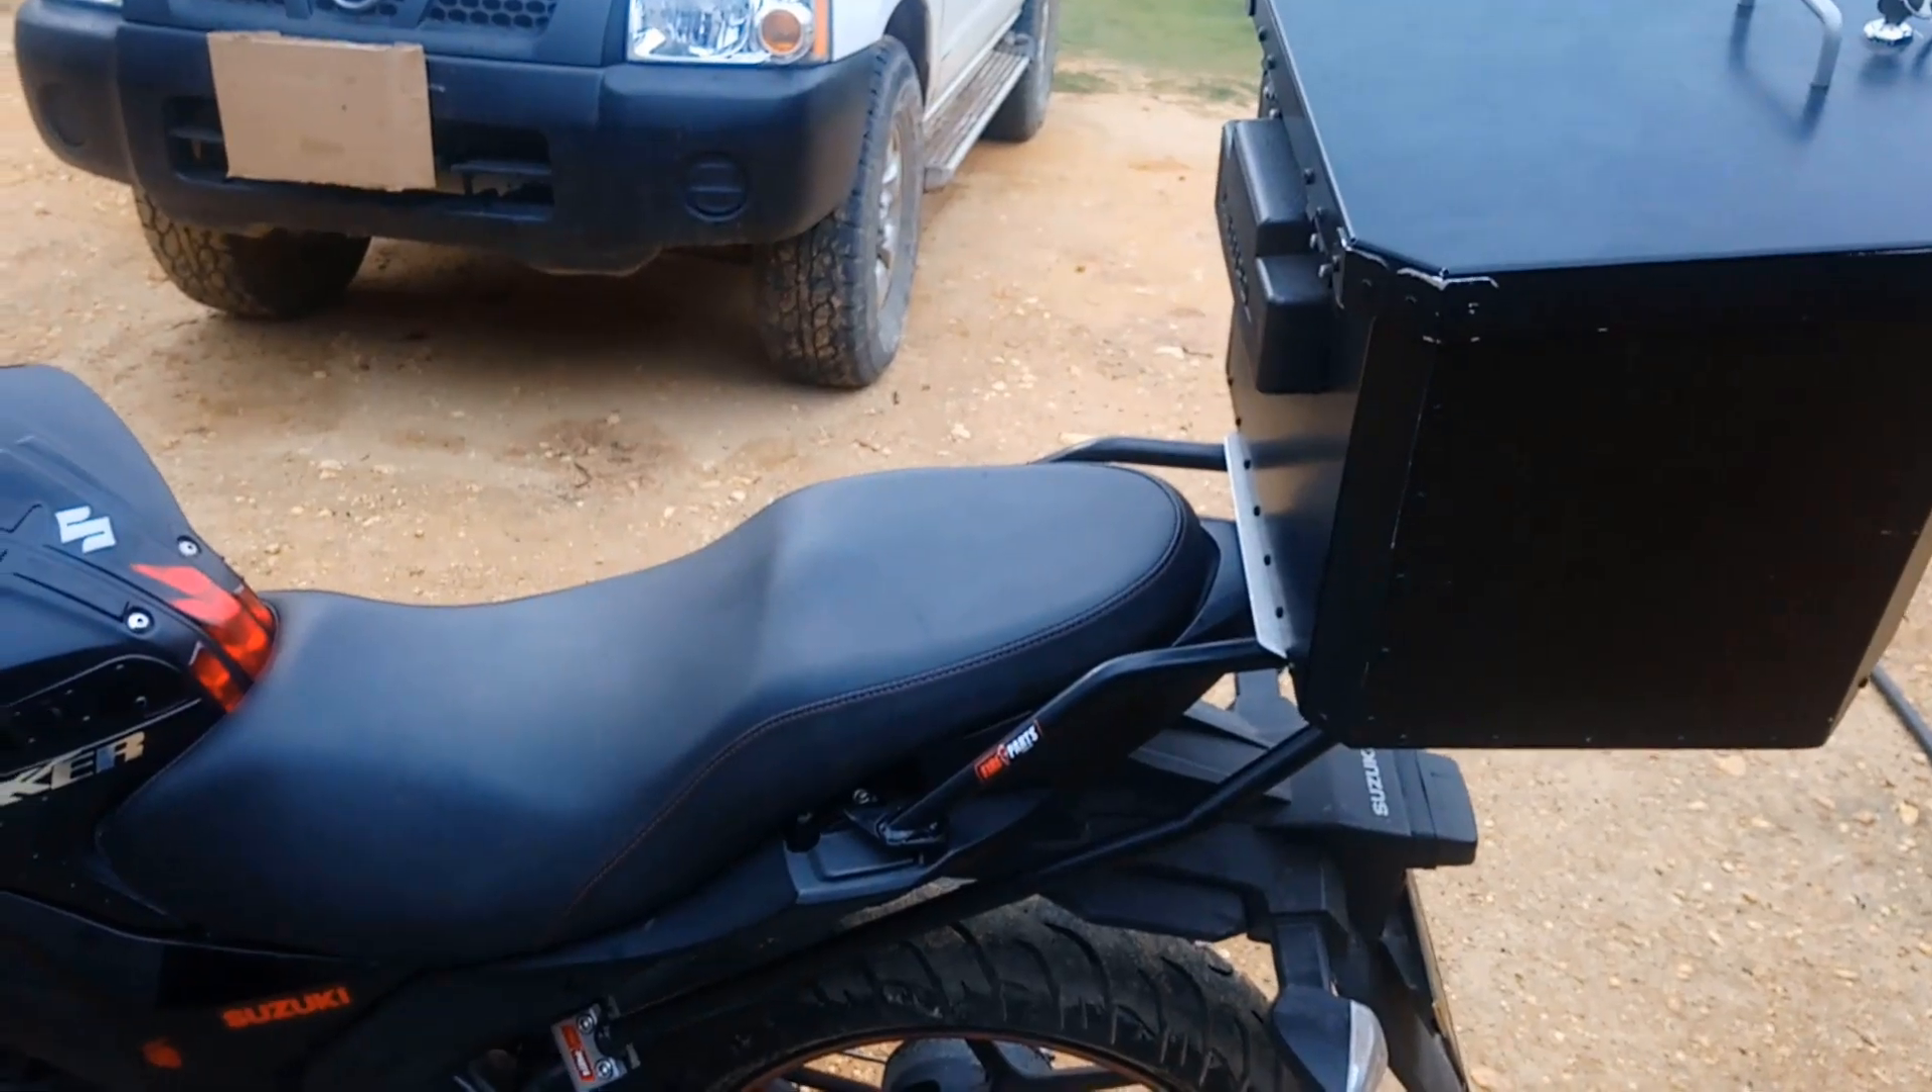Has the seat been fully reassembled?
Yes.